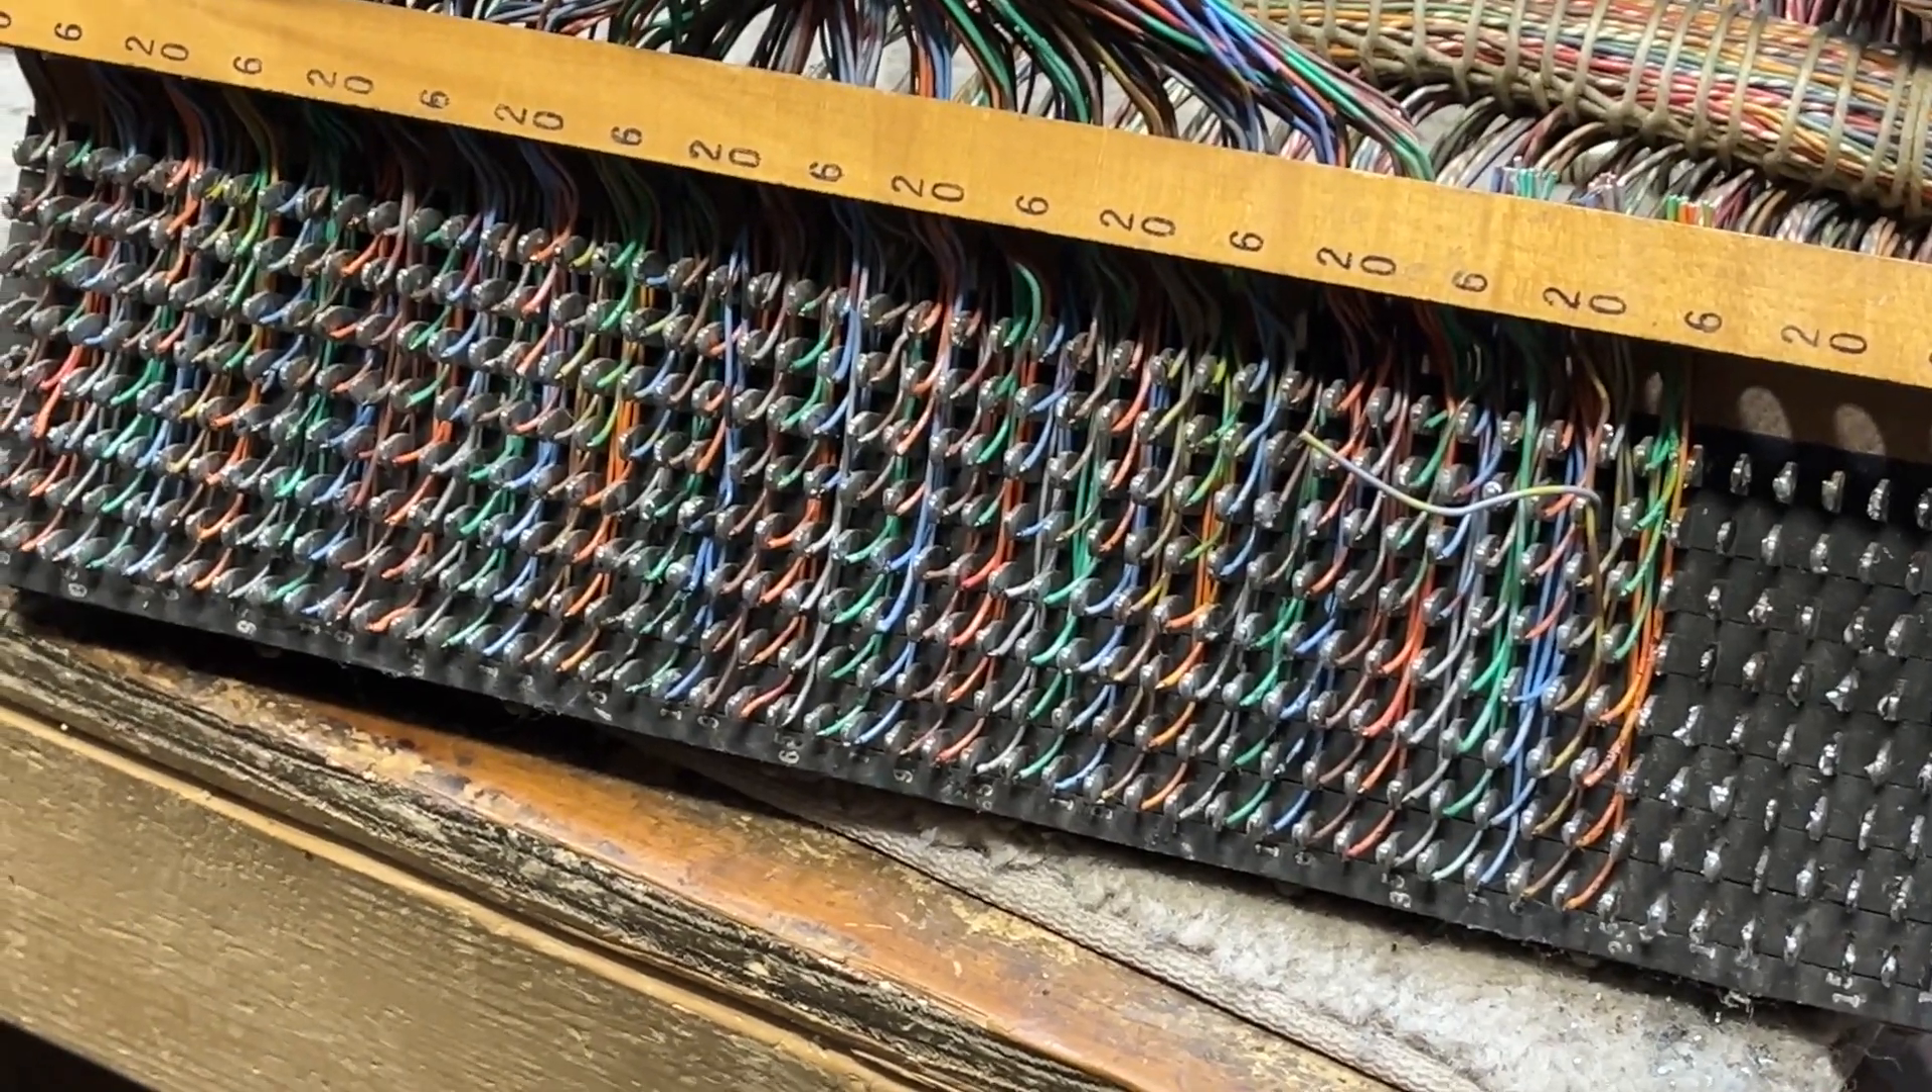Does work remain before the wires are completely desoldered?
Yes.